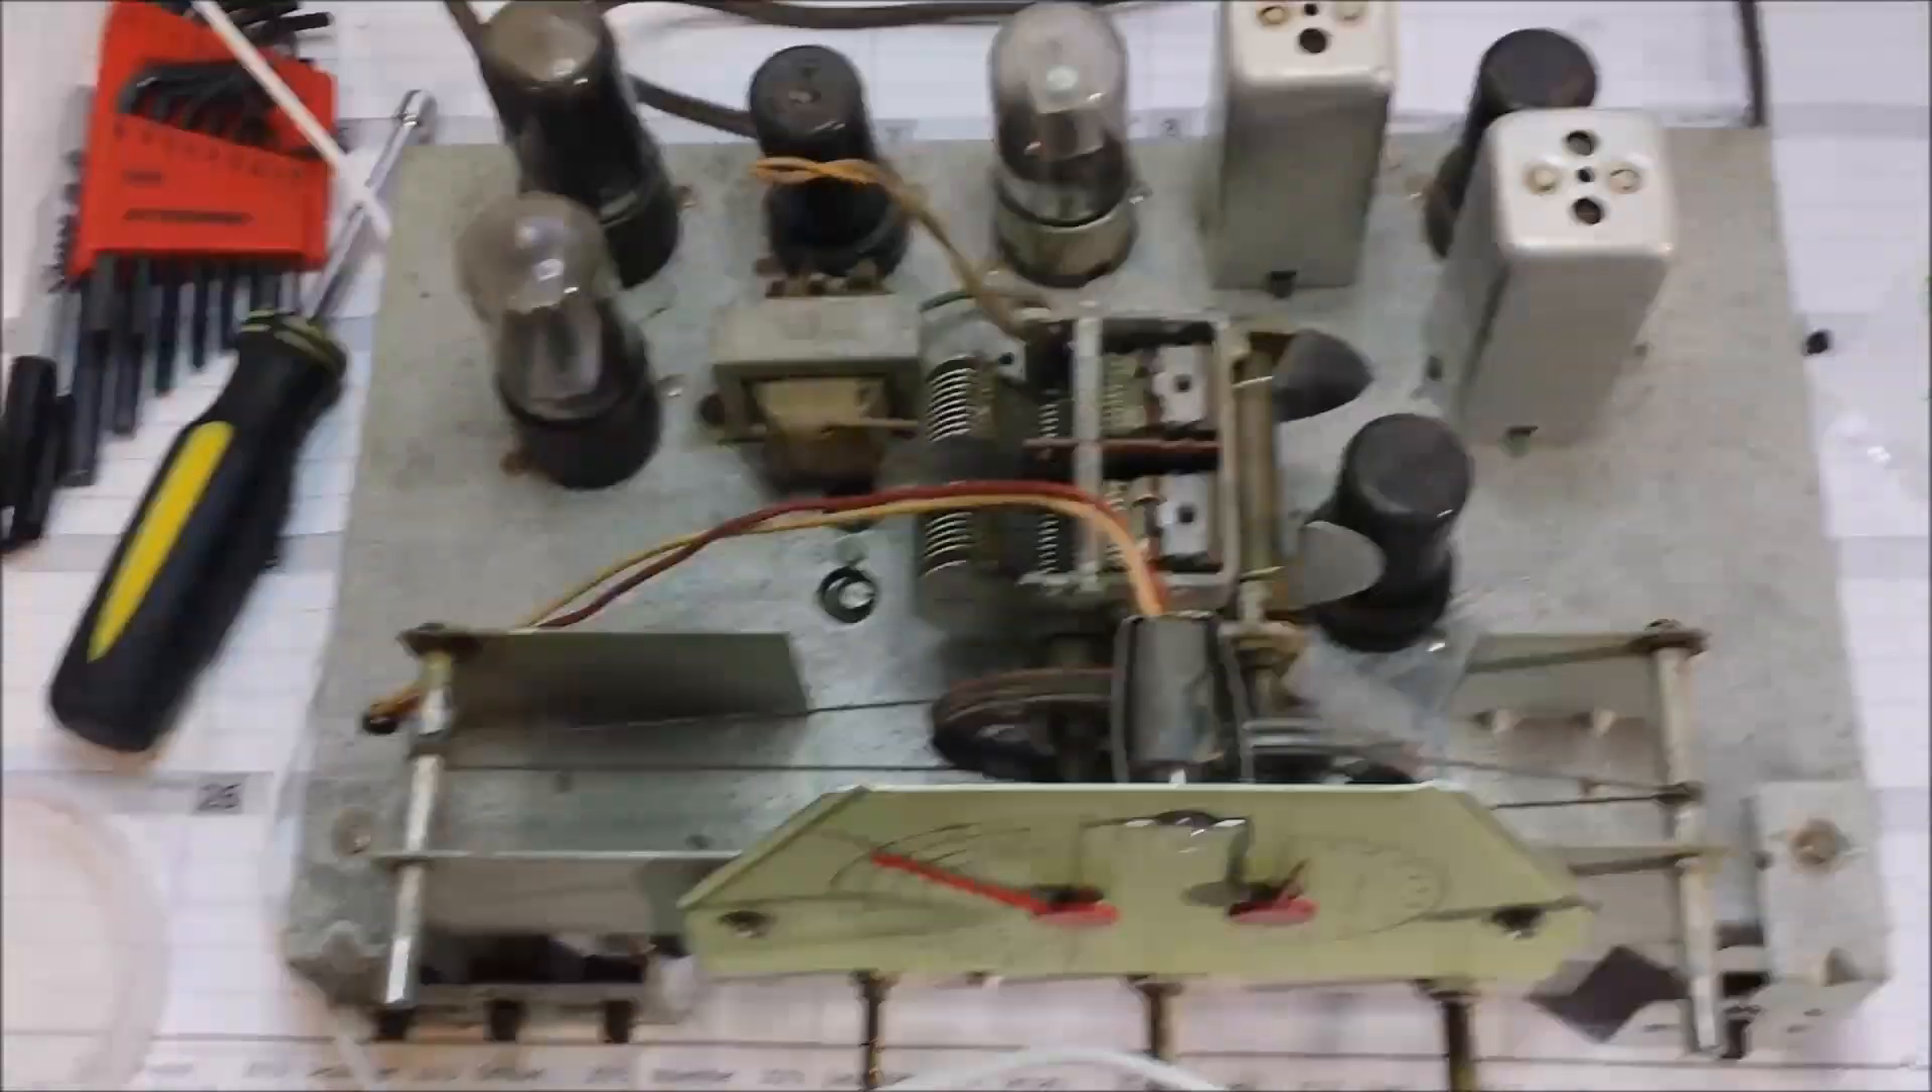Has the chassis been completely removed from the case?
Yes.